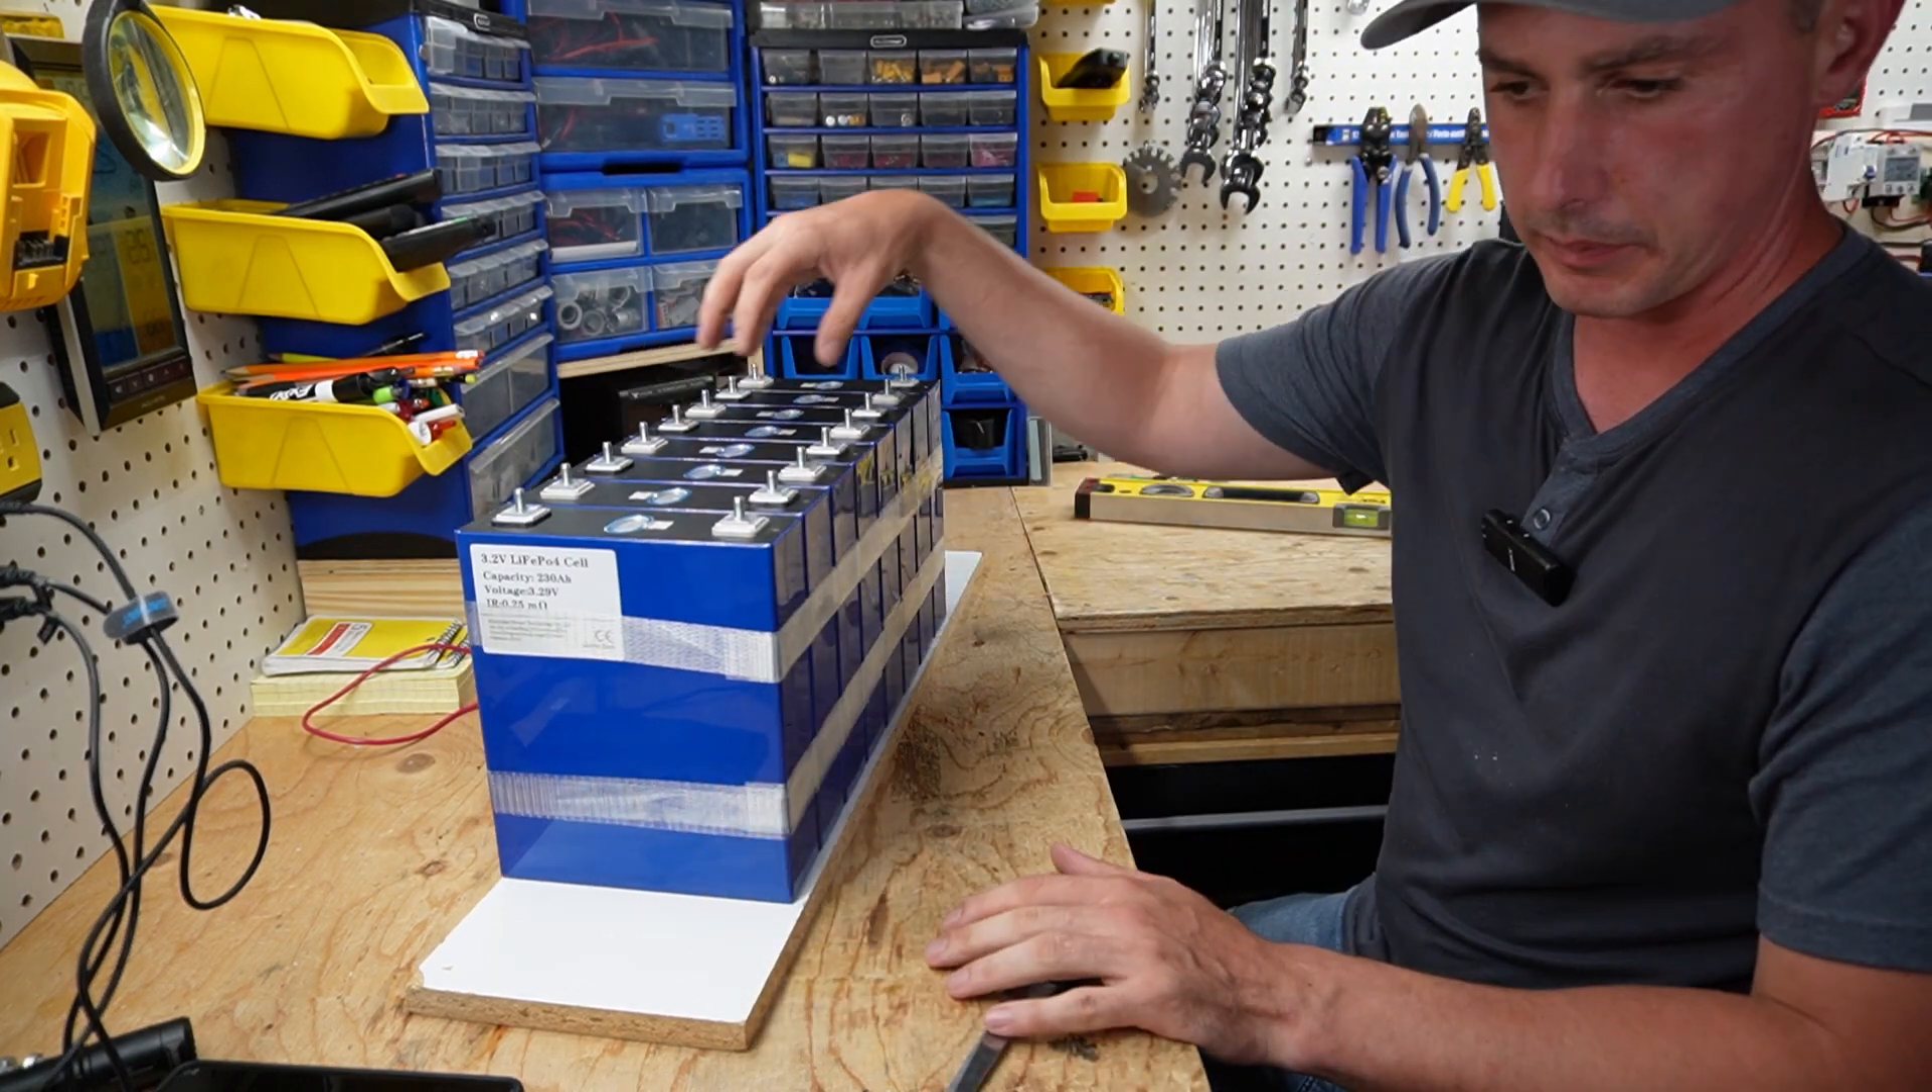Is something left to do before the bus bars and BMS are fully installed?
Yes.